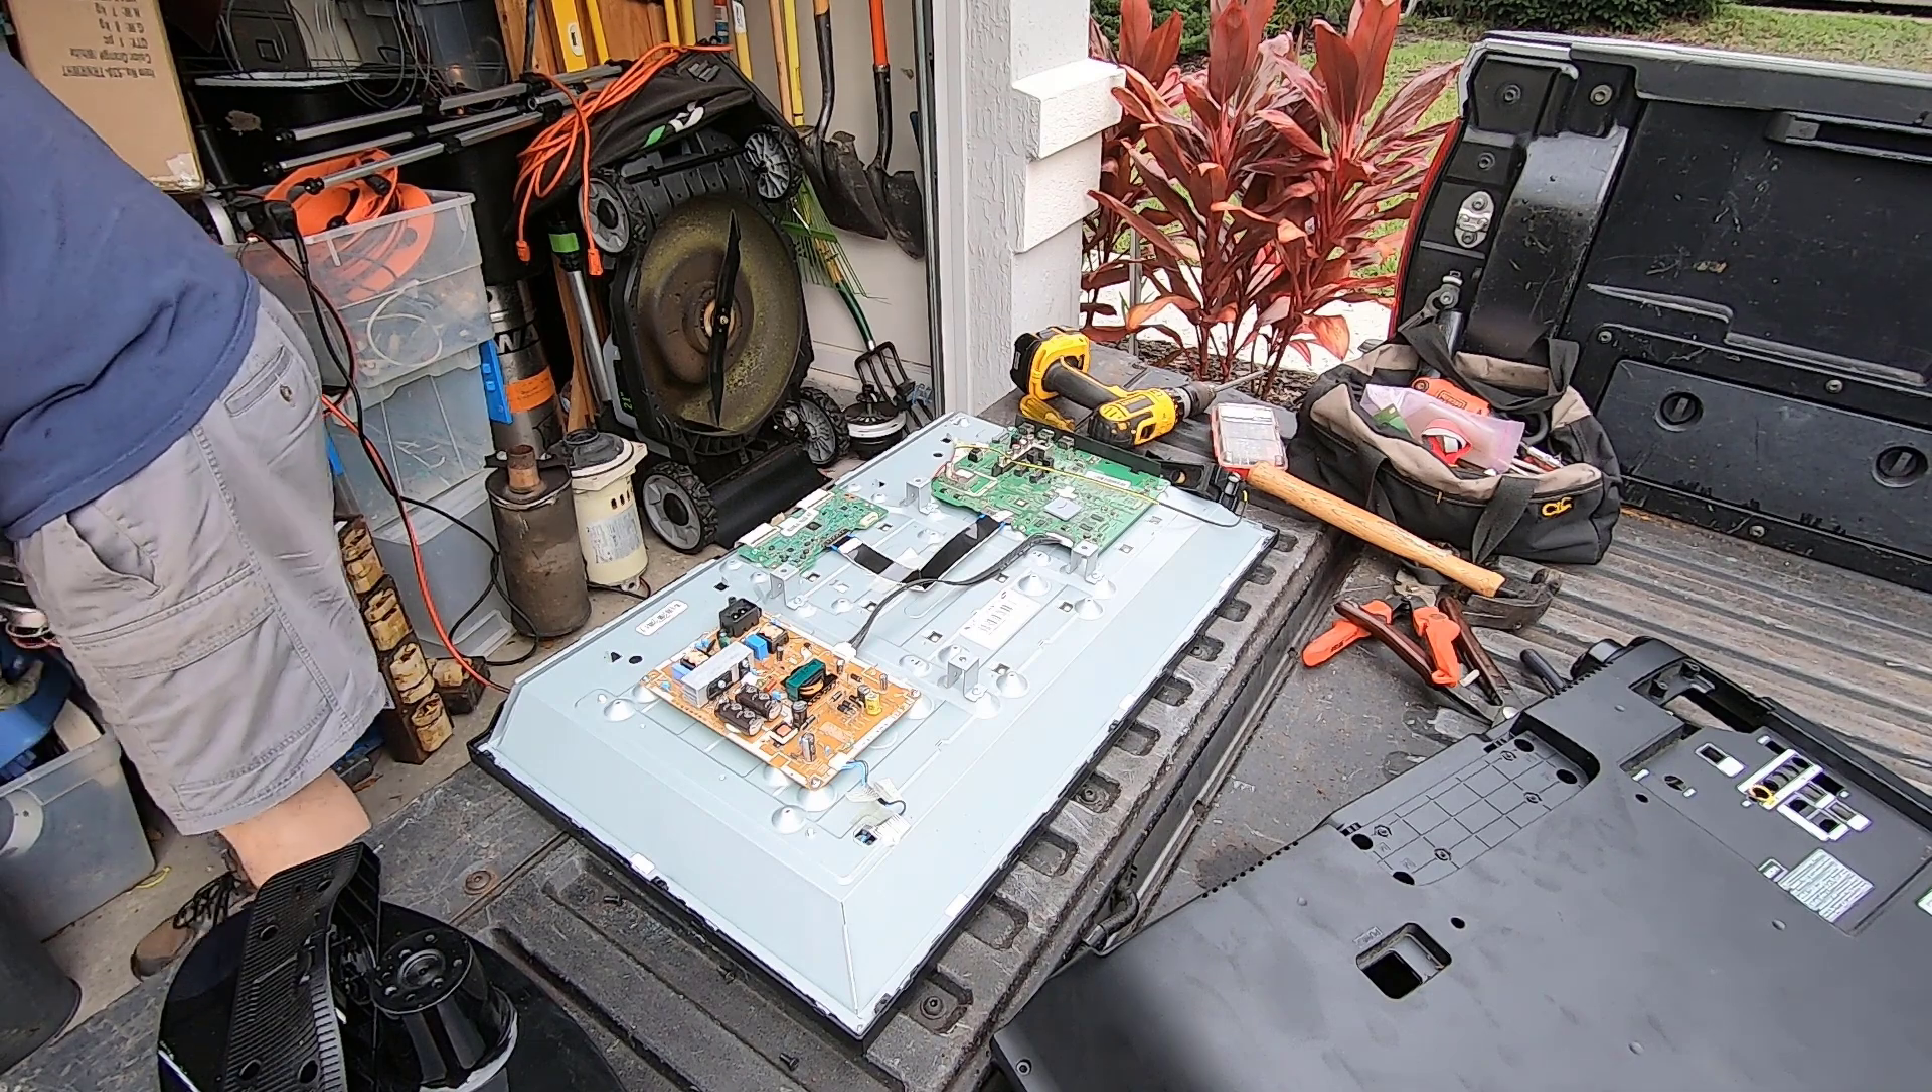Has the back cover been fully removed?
Yes.